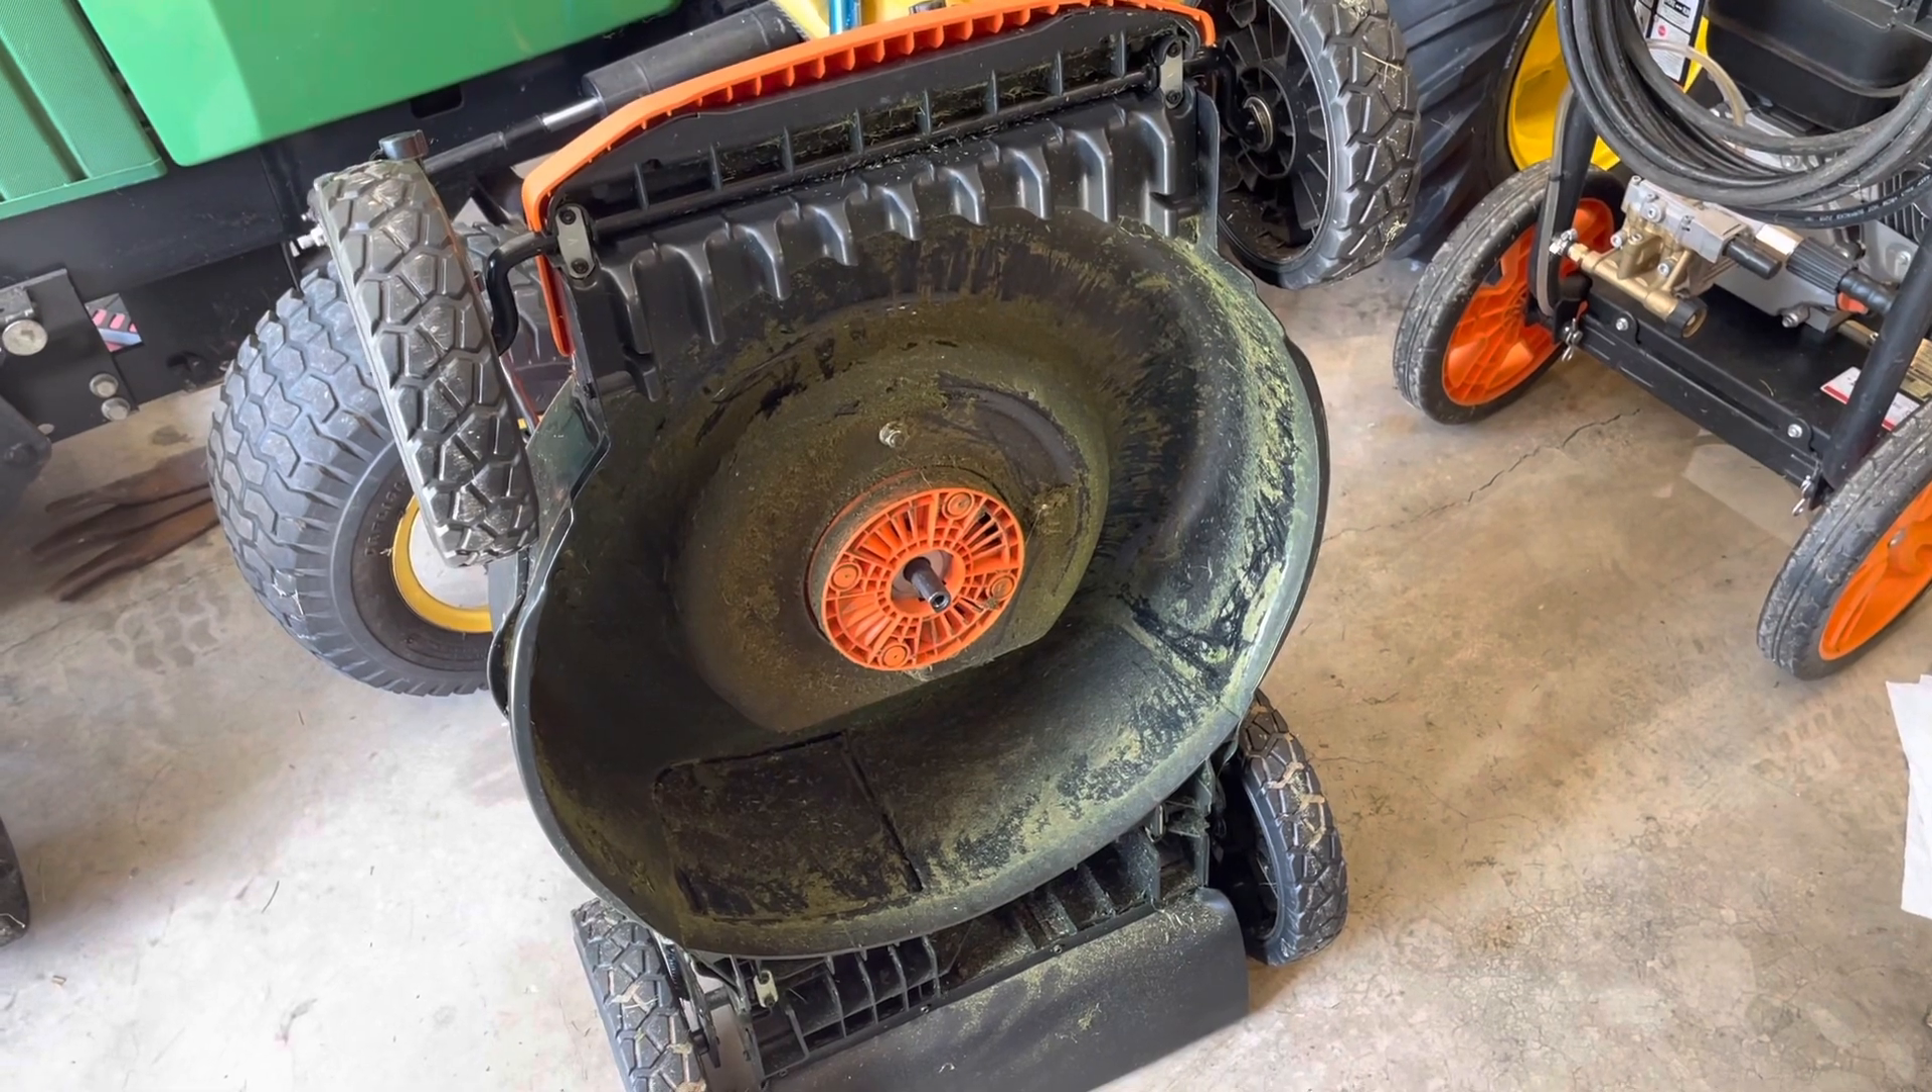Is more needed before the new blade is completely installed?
Yes.